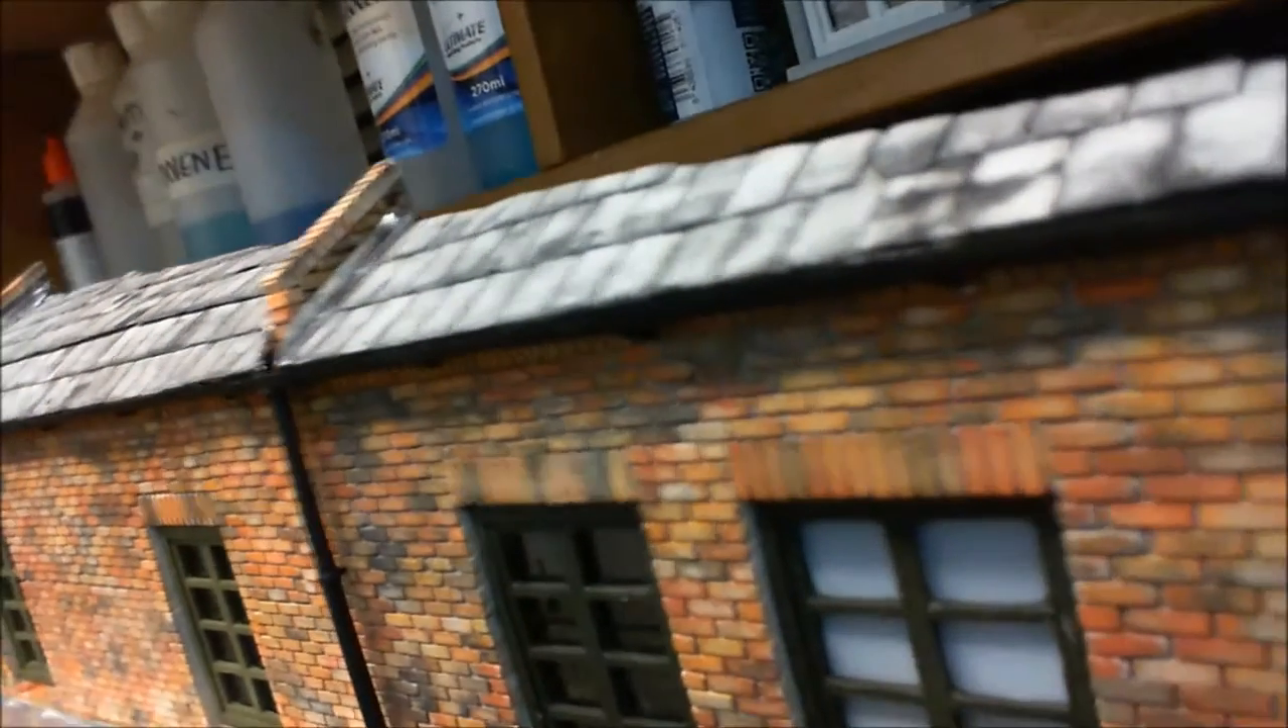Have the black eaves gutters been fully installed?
Yes.